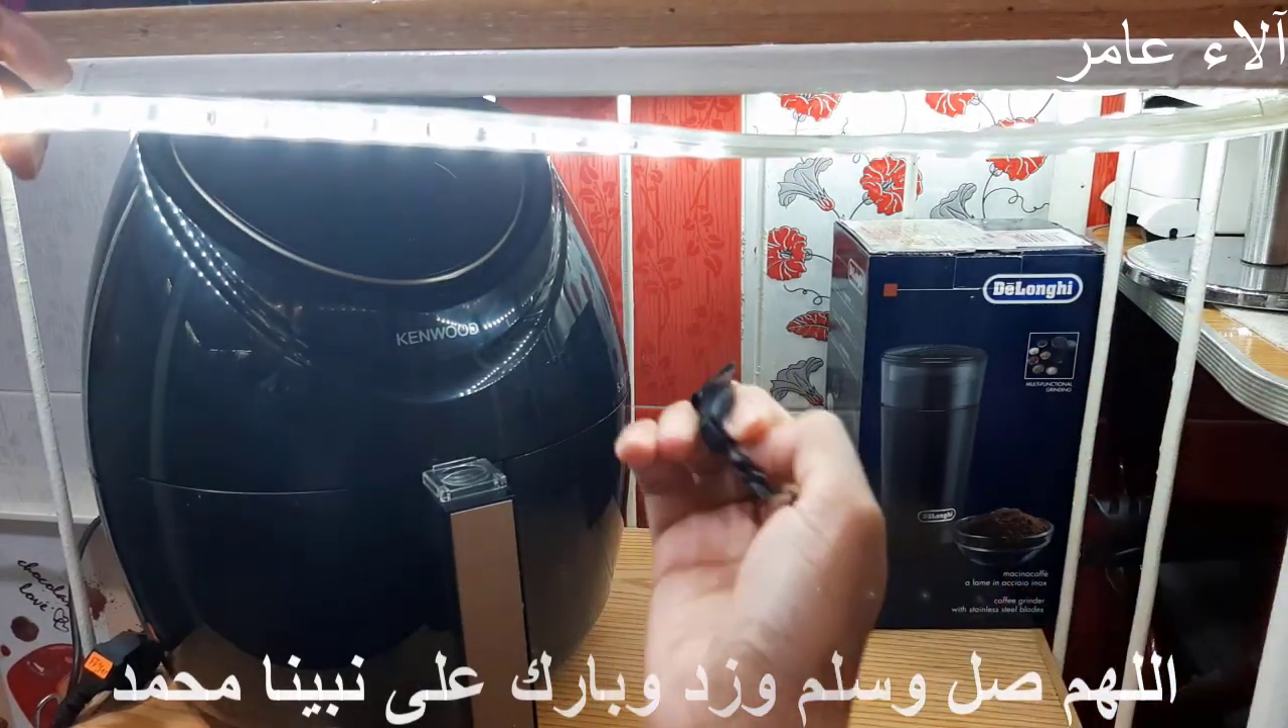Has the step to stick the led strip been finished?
No.